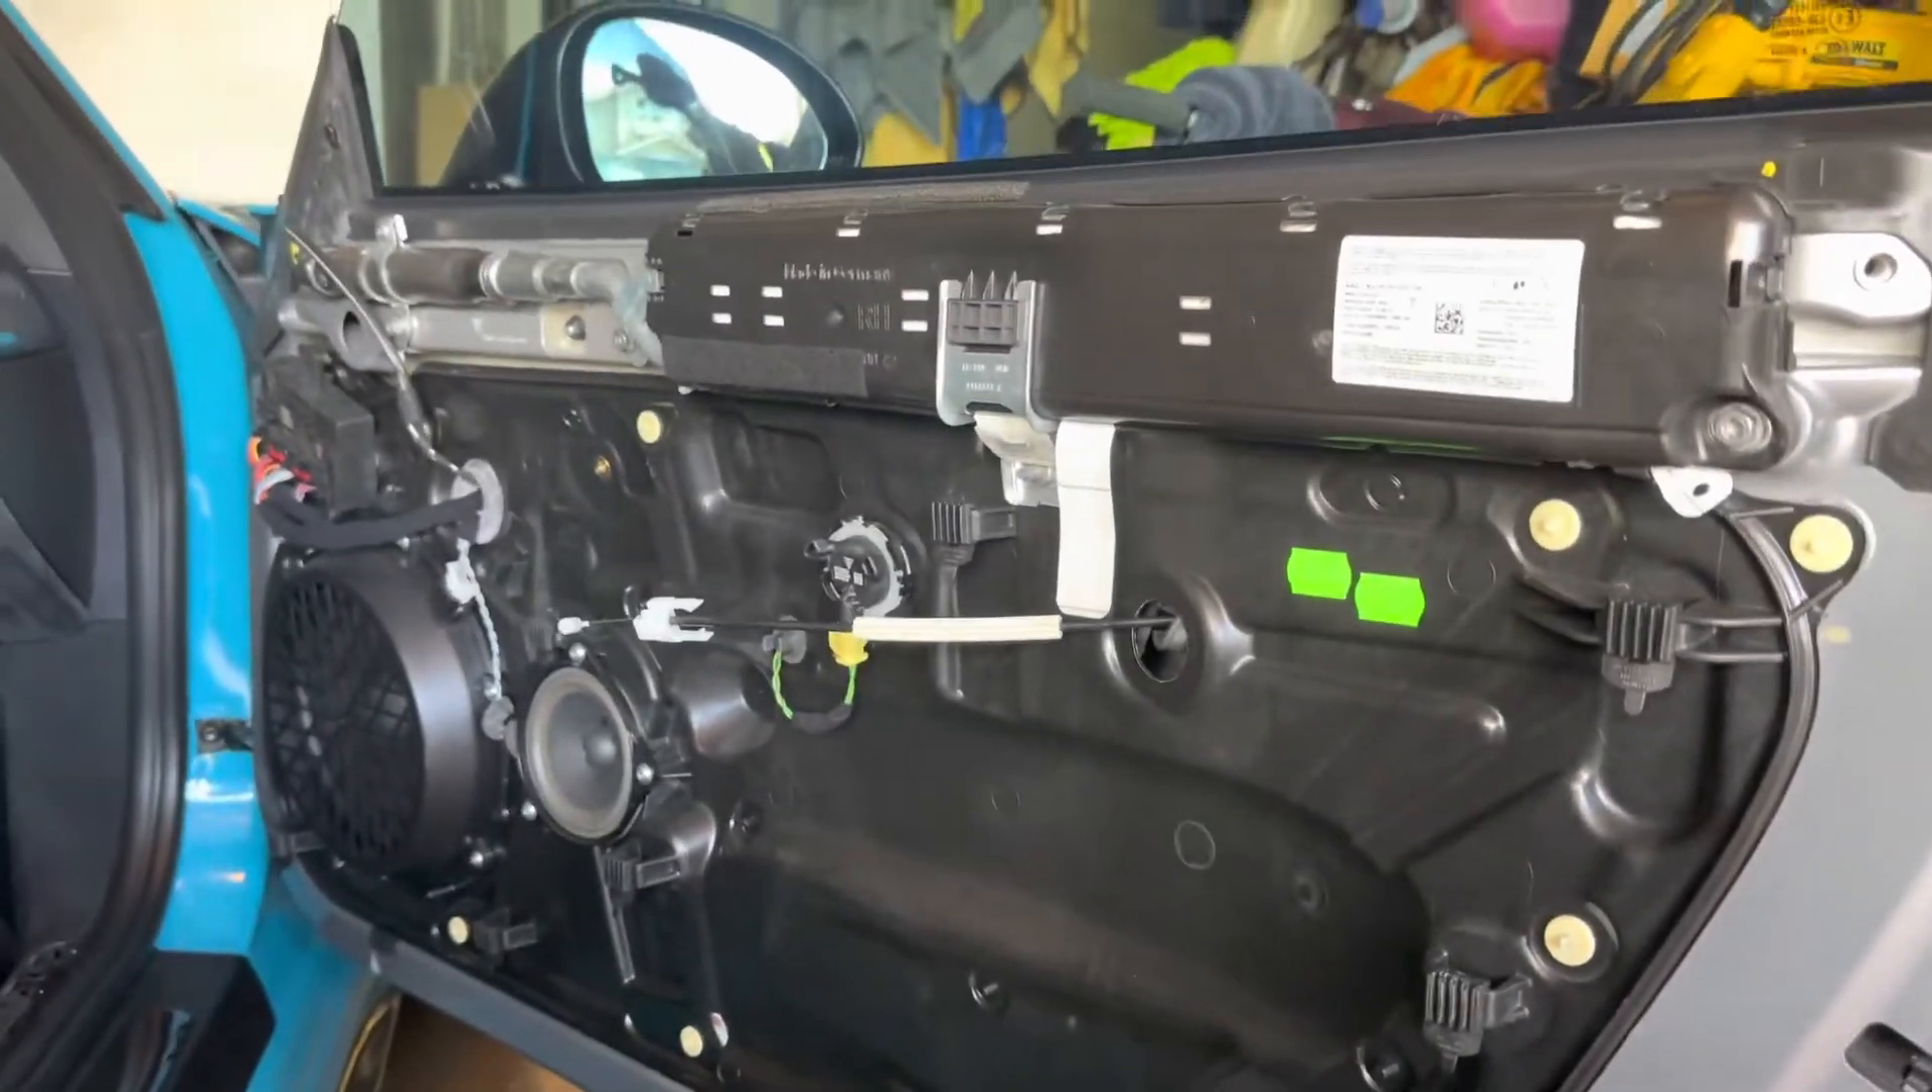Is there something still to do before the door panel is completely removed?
No.